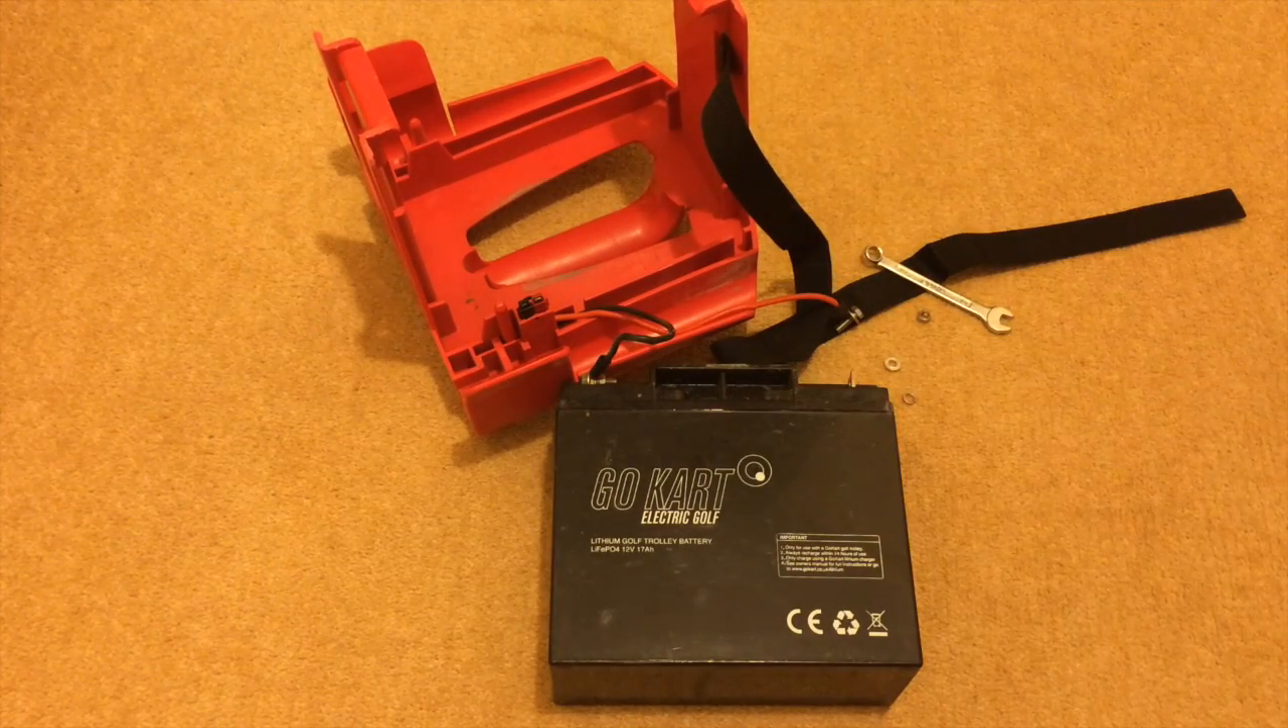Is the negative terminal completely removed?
No.